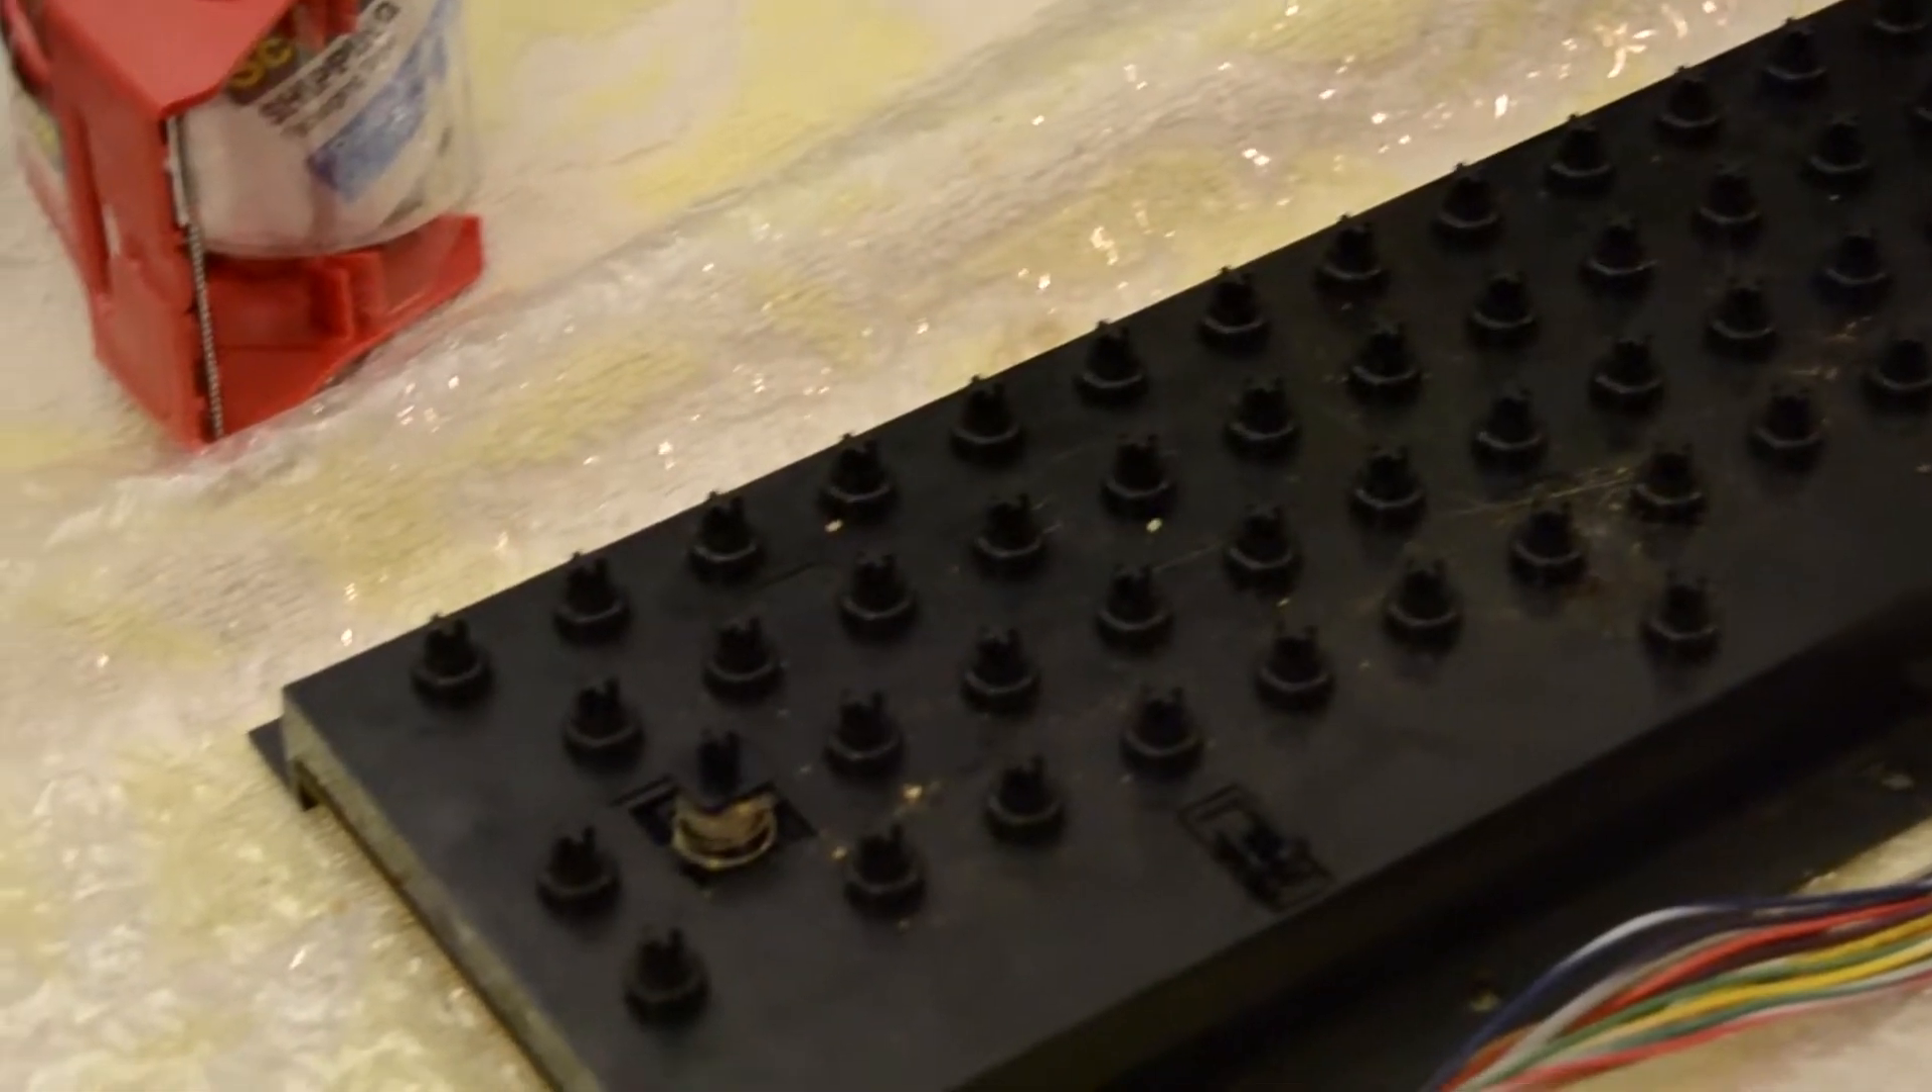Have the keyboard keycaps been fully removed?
Yes.